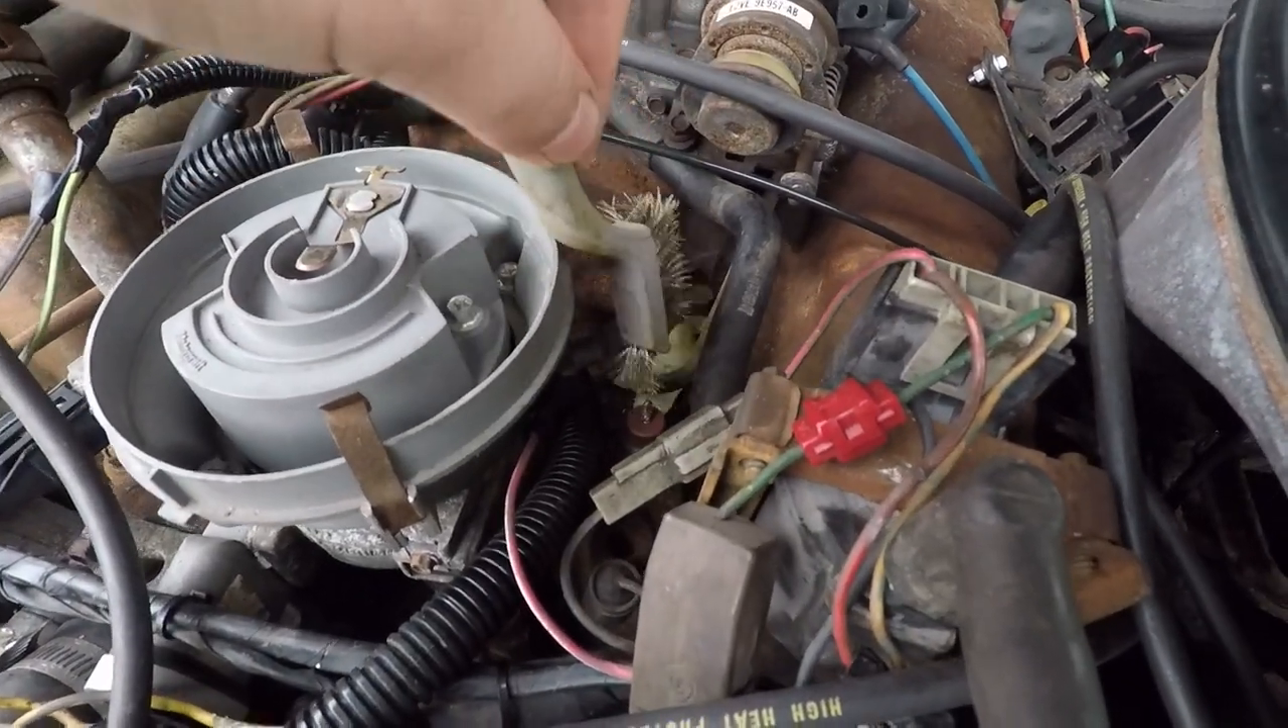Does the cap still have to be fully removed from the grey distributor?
No.